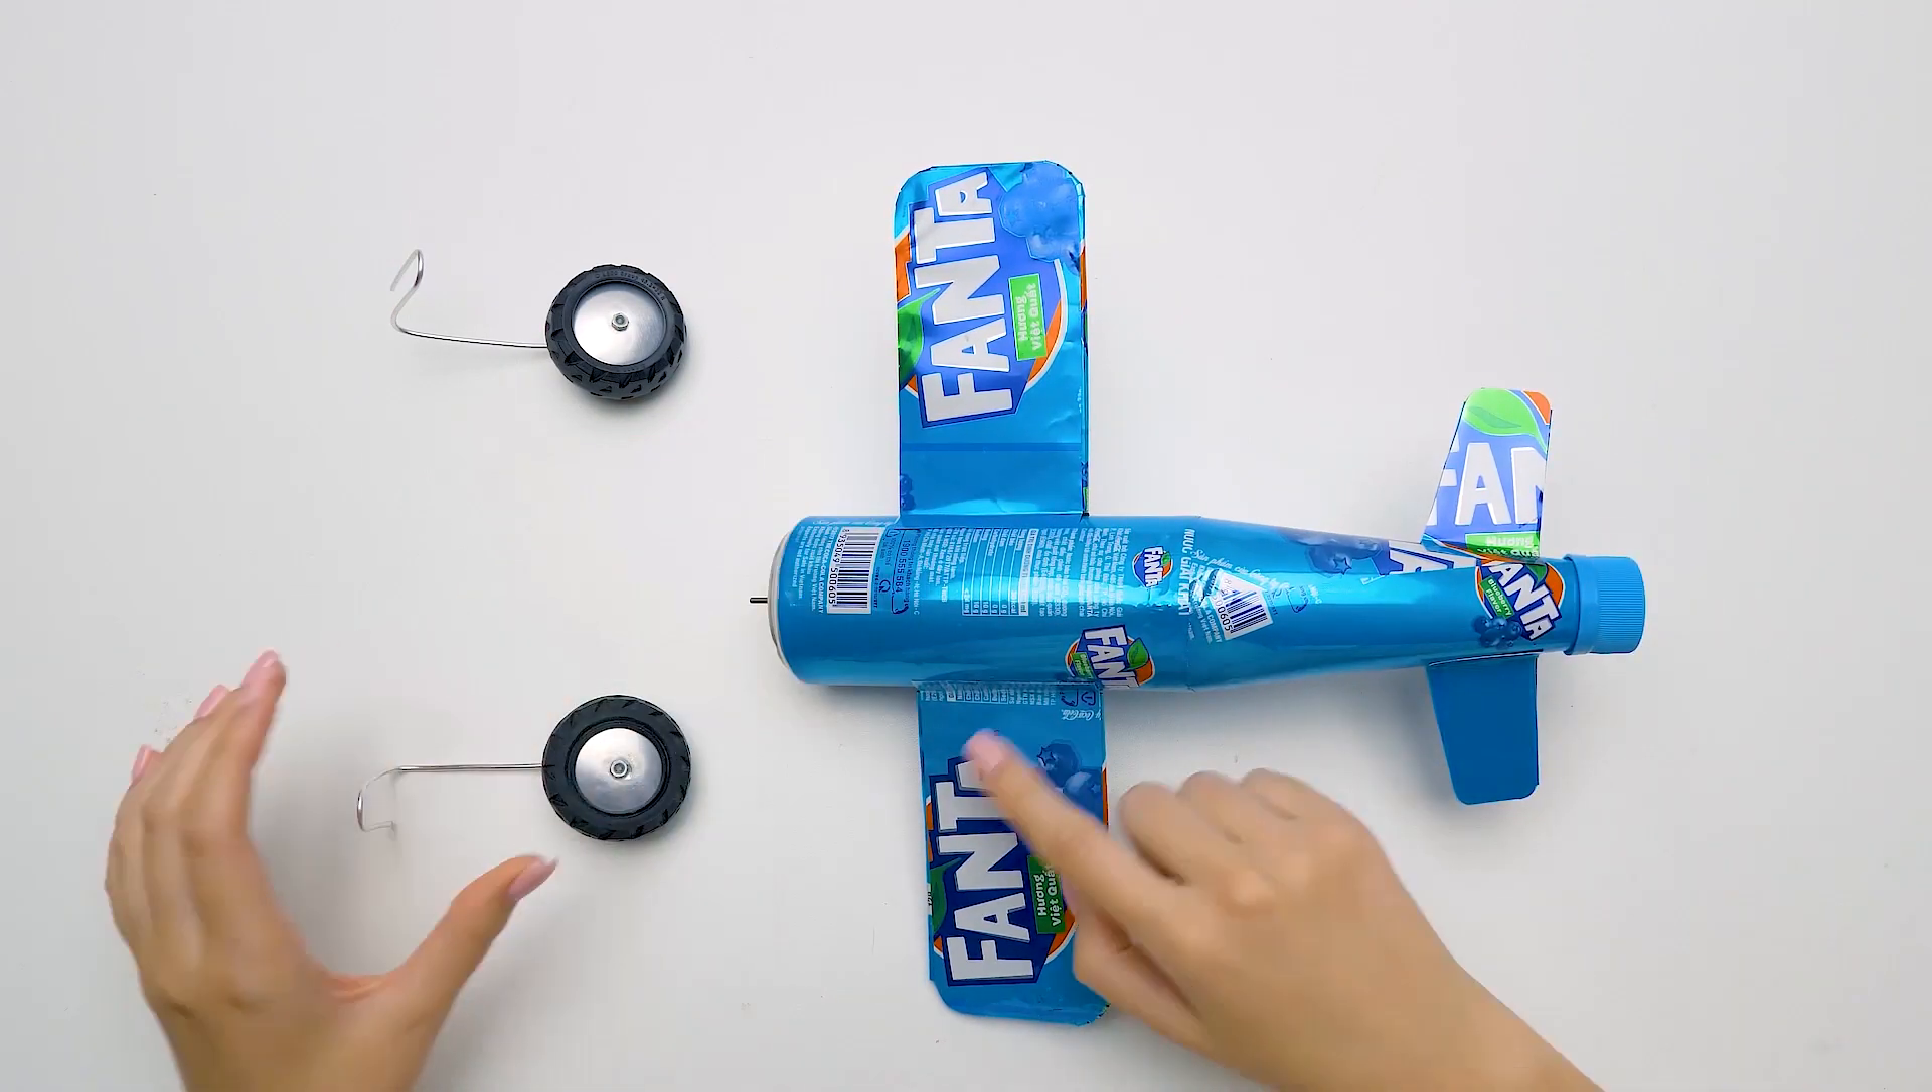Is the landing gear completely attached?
No.